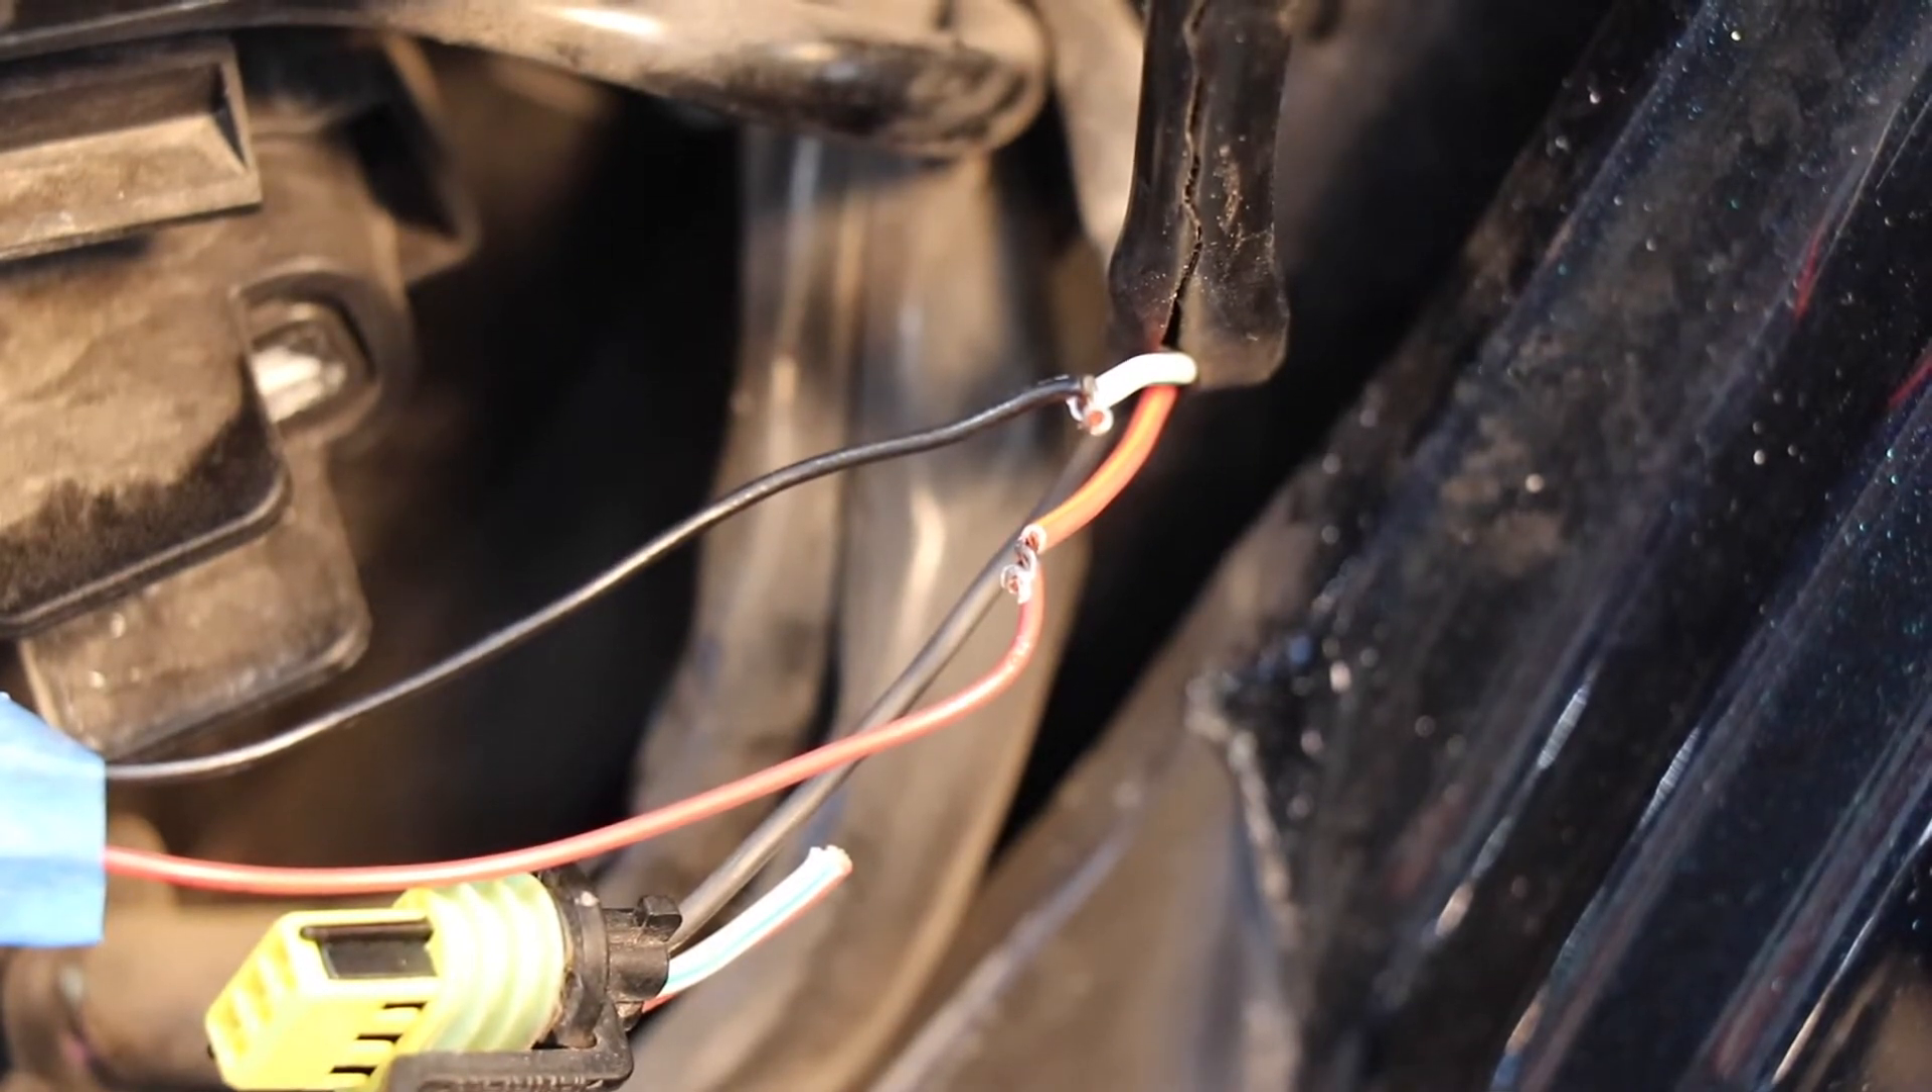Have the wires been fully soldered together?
No.